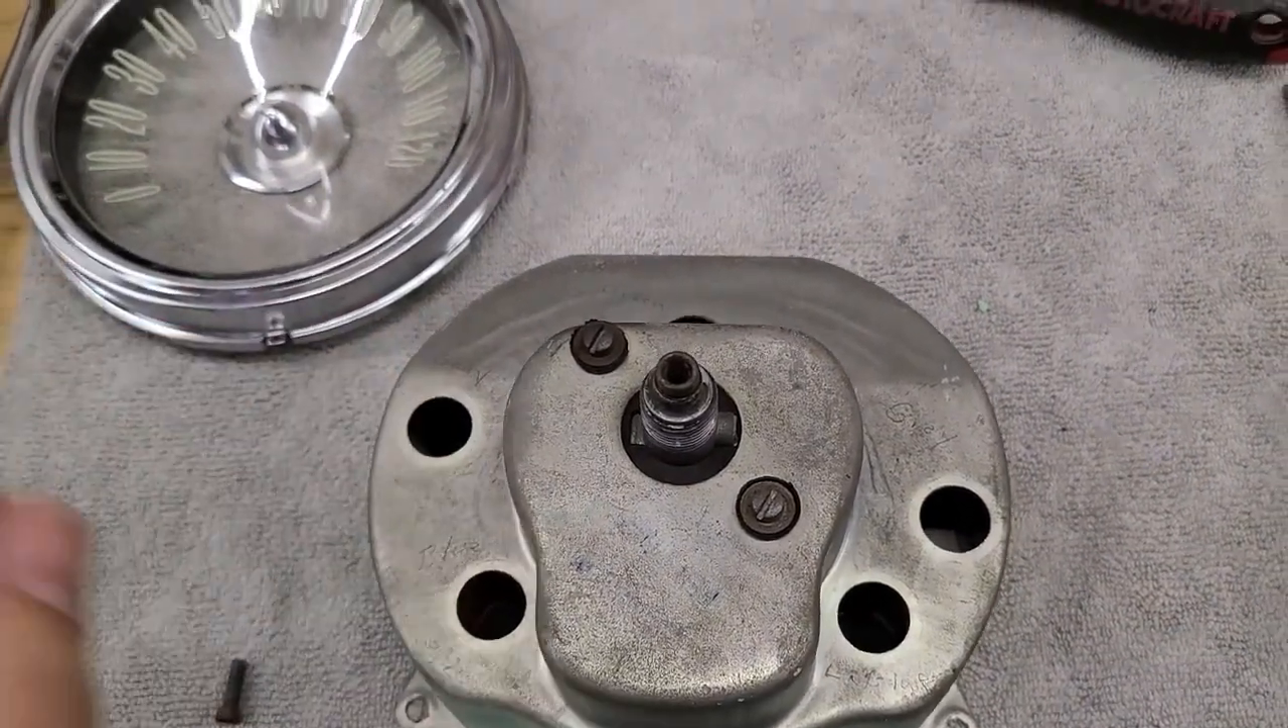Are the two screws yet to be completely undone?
Yes.